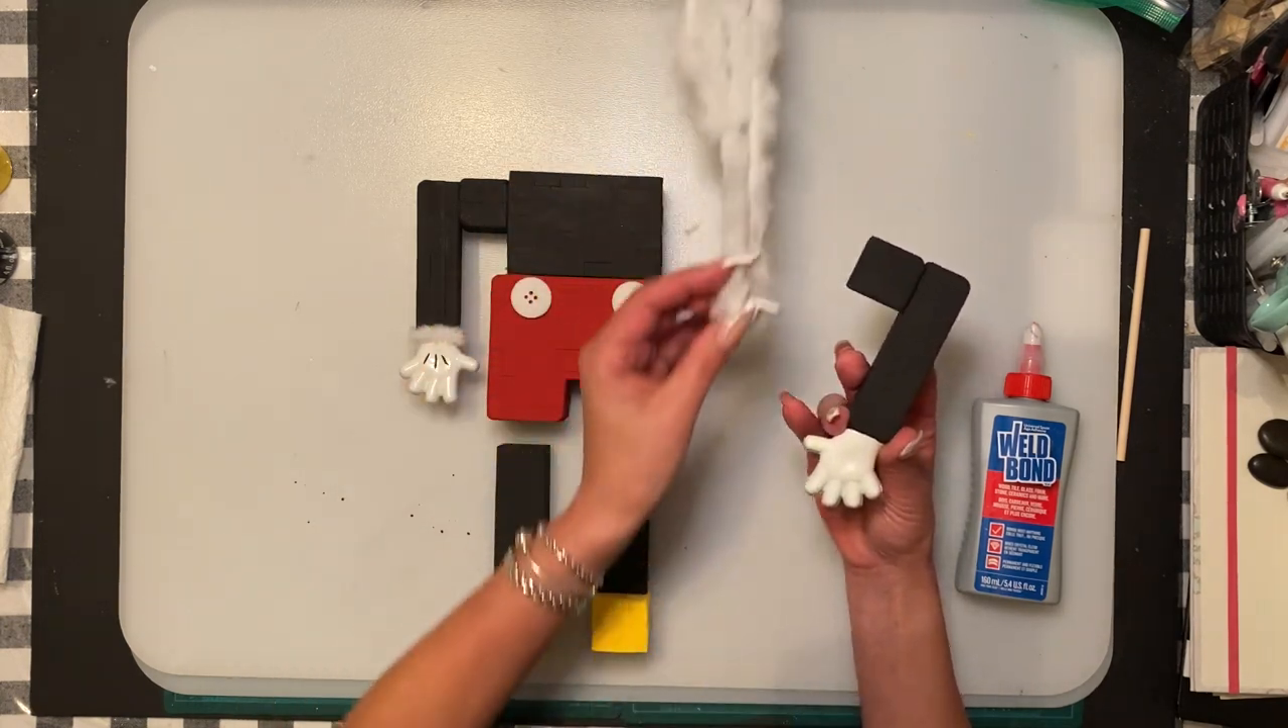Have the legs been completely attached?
No.